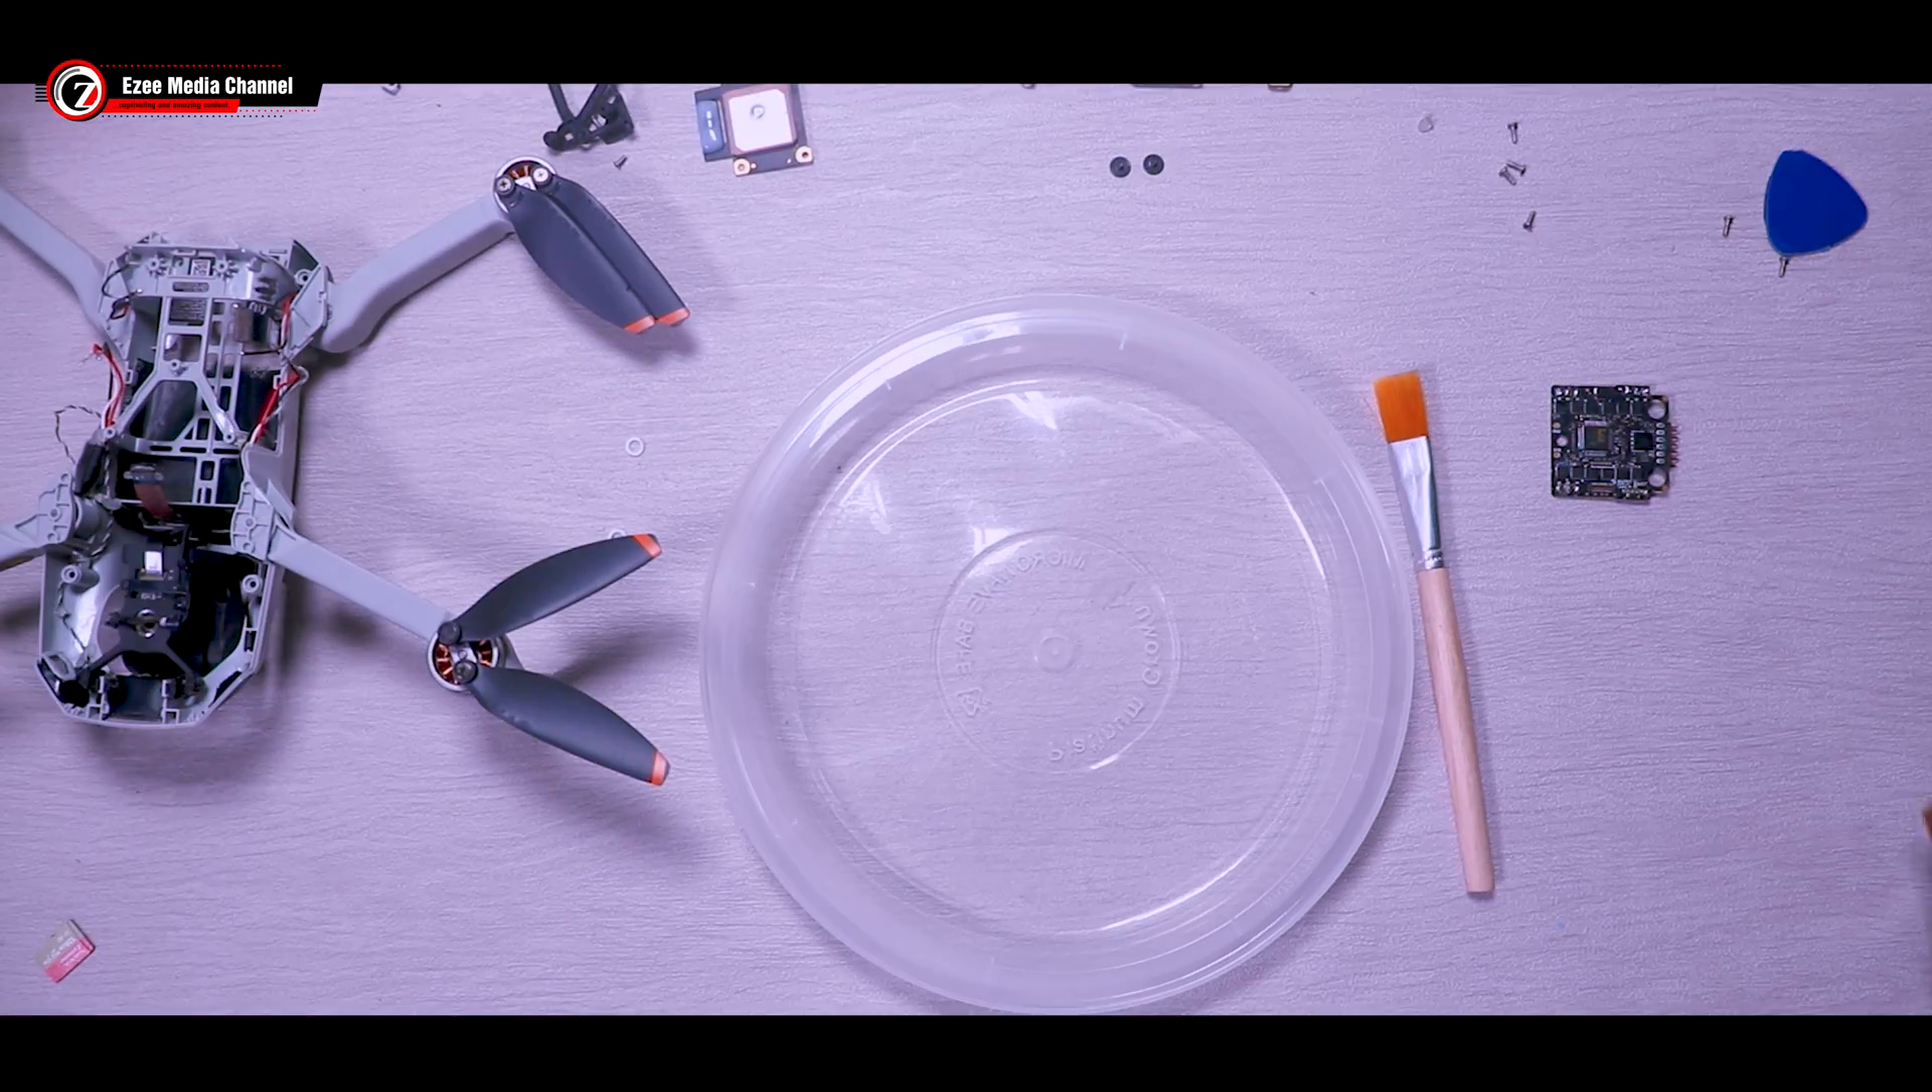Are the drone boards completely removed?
Yes.